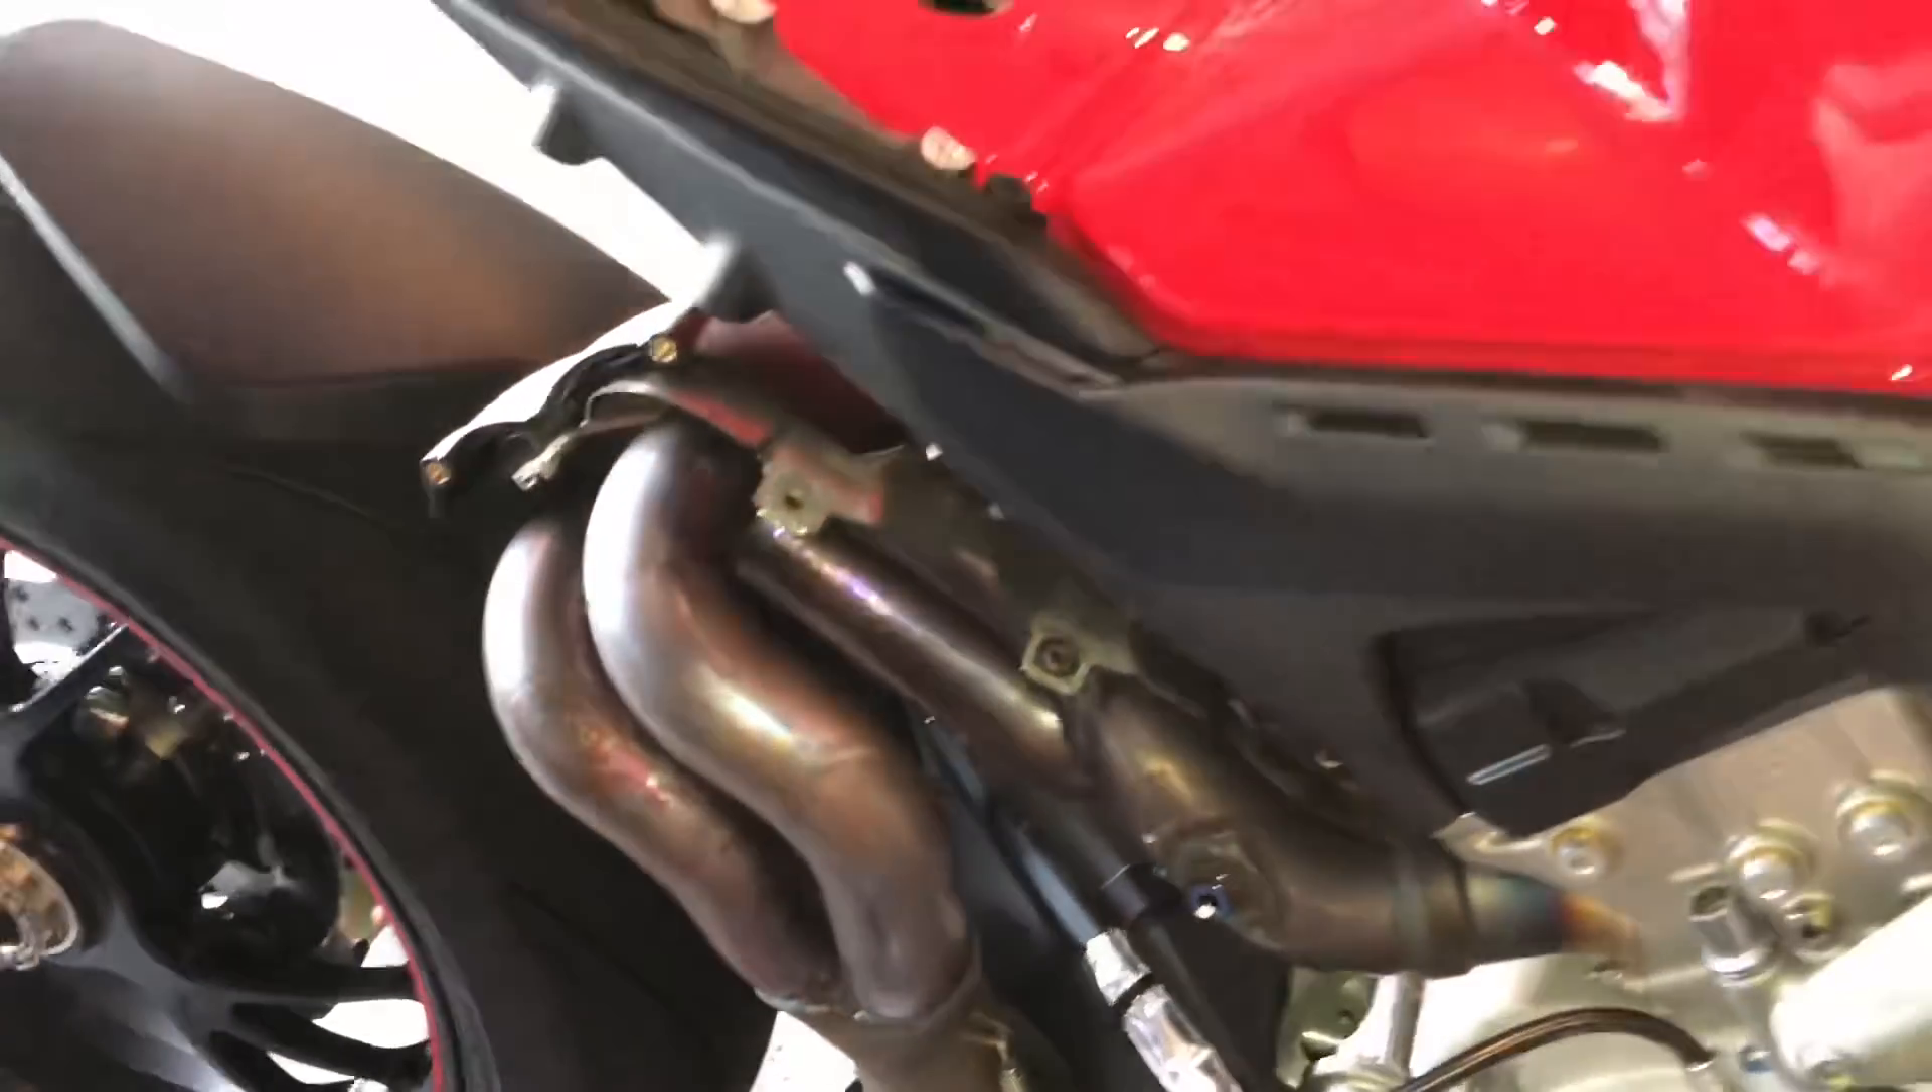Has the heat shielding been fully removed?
Yes.